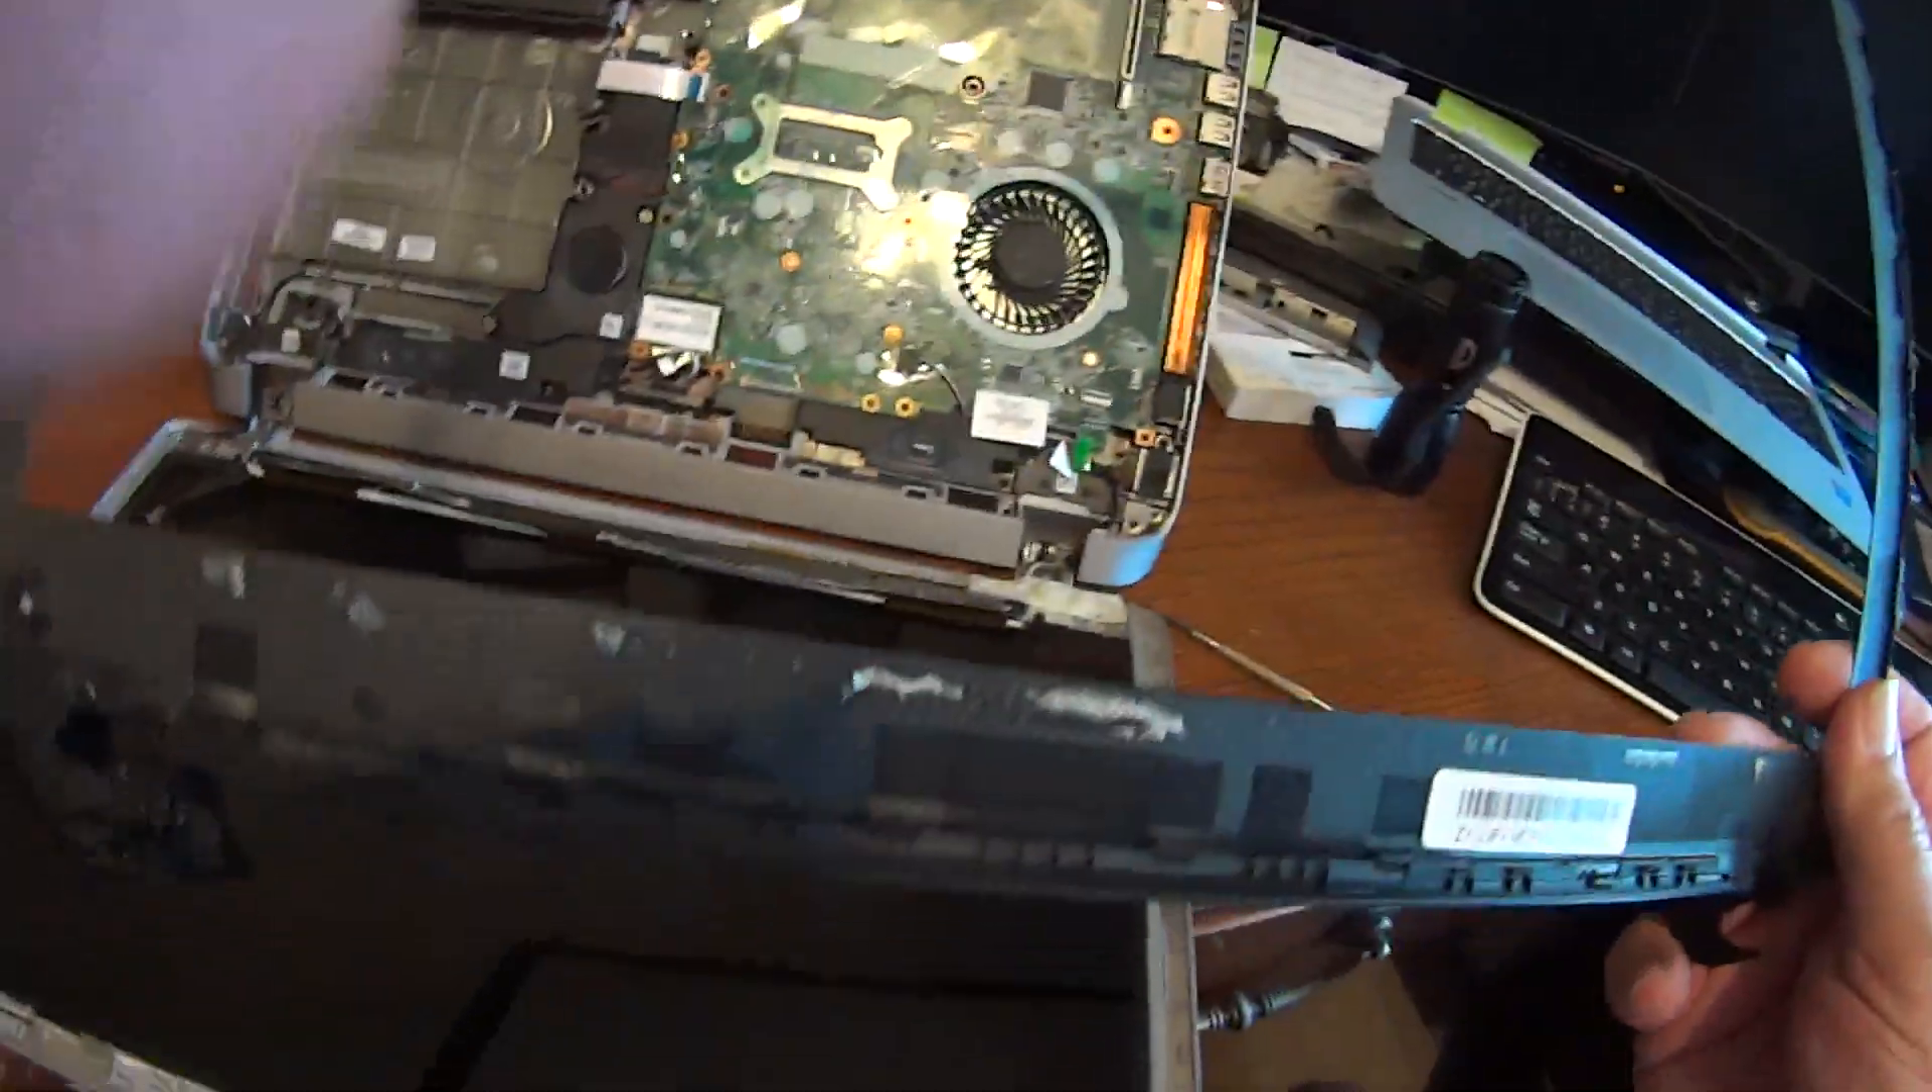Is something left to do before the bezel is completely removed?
No.